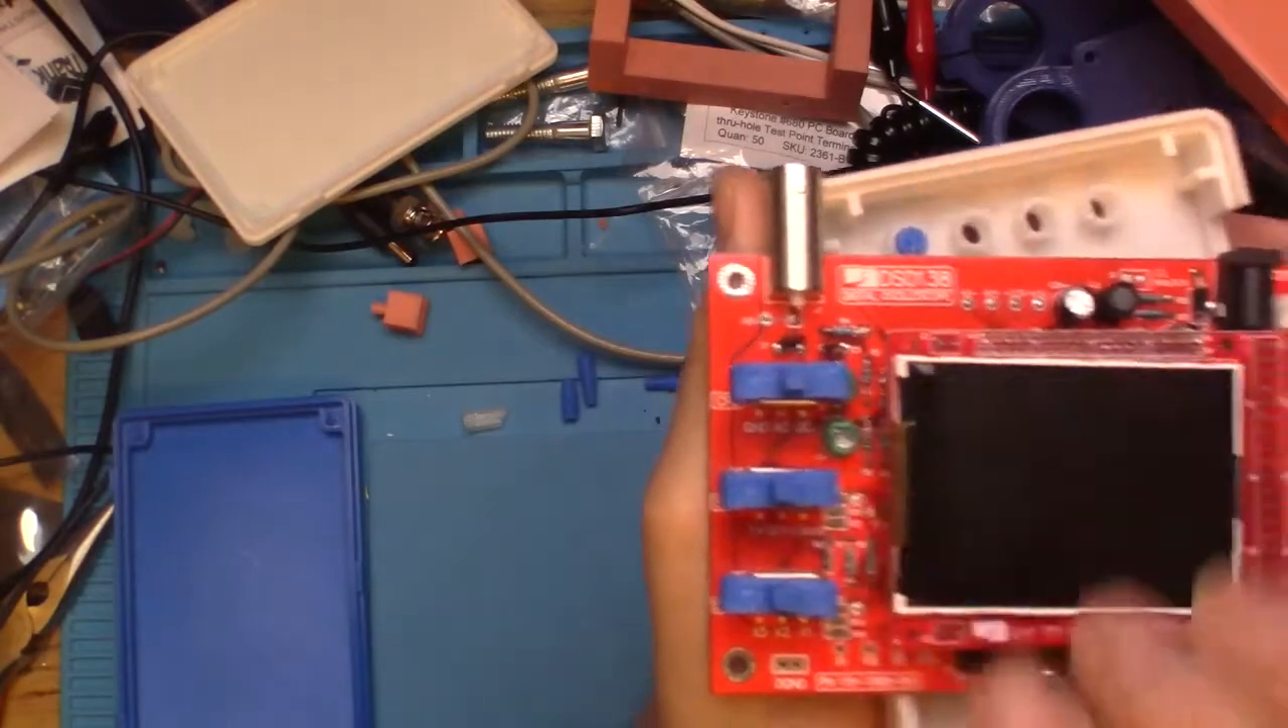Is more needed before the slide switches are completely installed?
No.